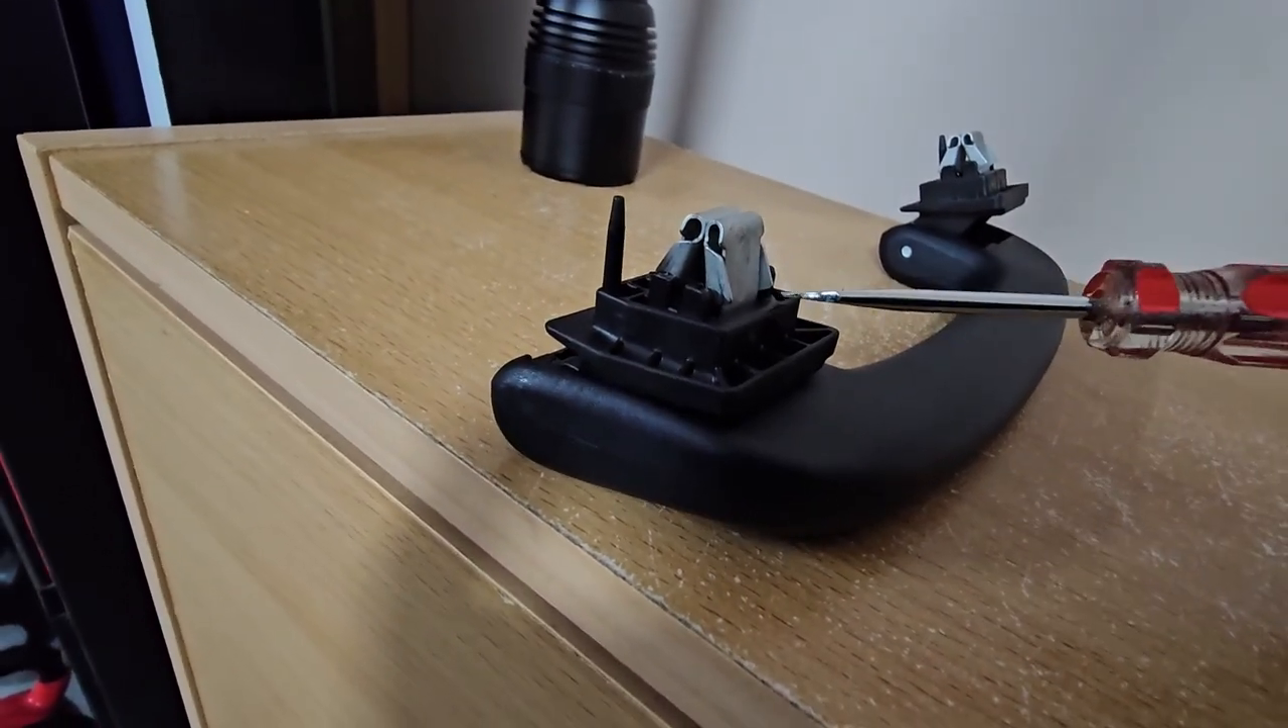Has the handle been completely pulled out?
Yes.